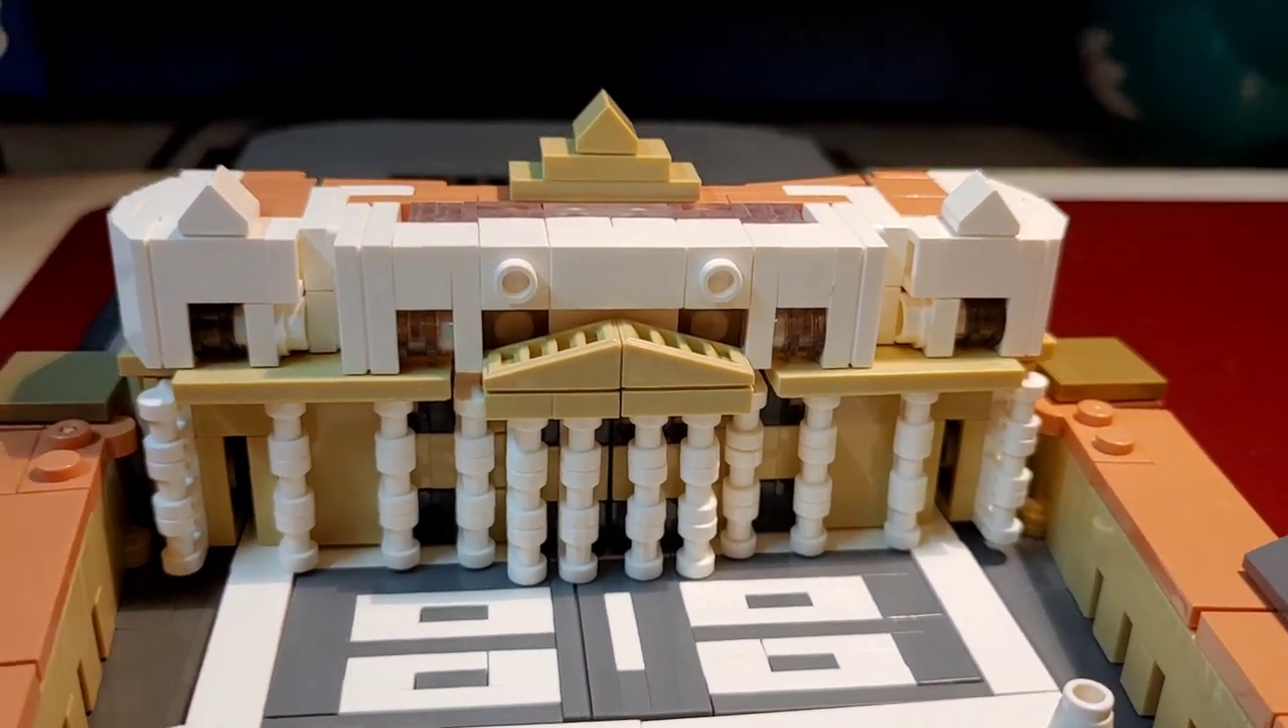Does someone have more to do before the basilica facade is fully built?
No.